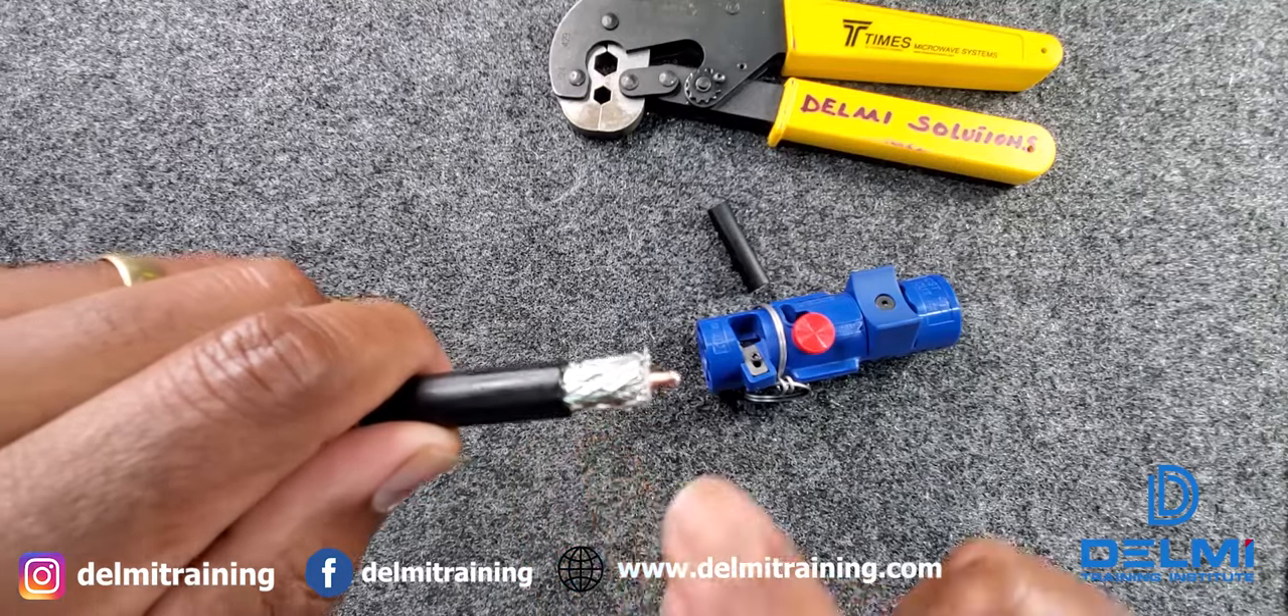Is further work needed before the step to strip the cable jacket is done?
No.